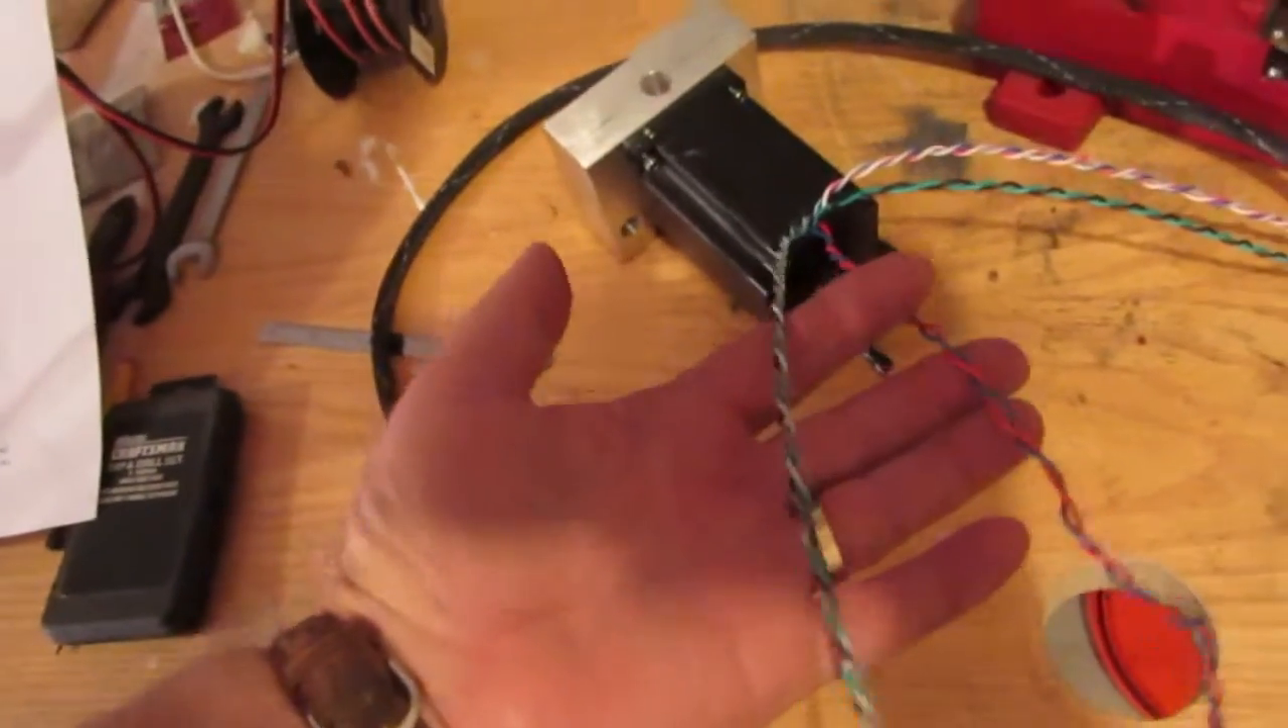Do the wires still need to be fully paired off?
No.